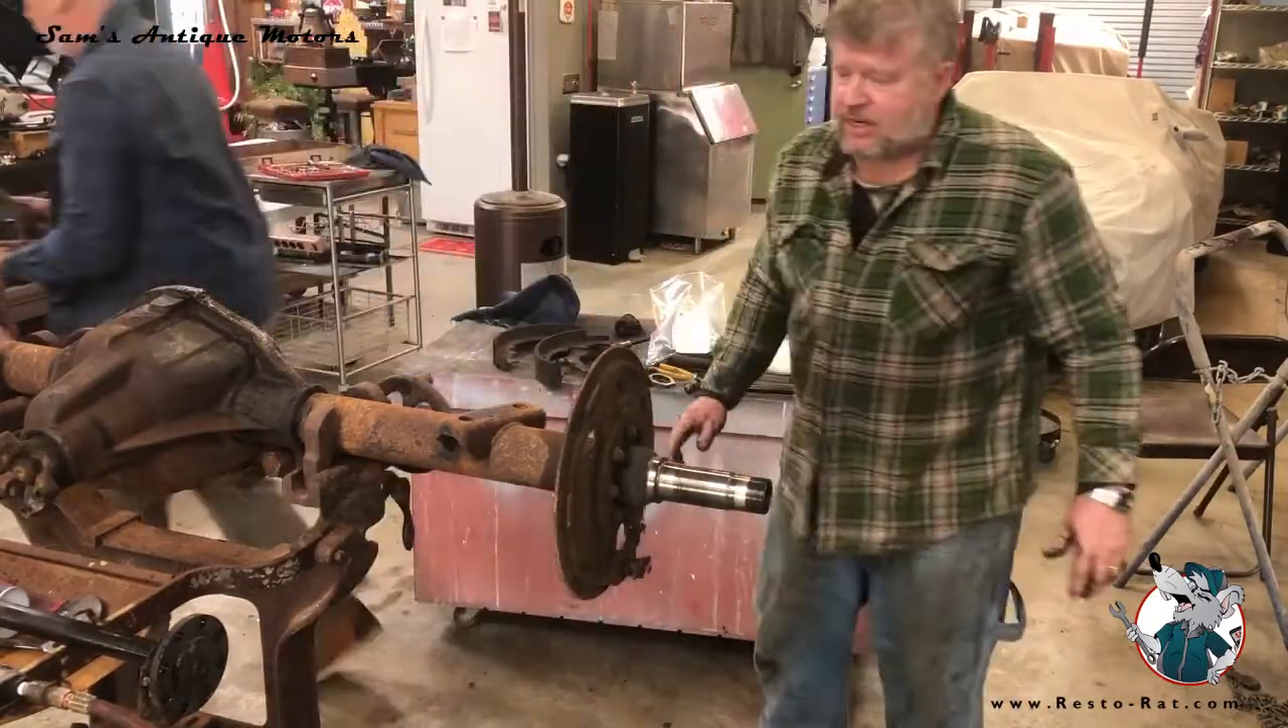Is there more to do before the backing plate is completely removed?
Yes.